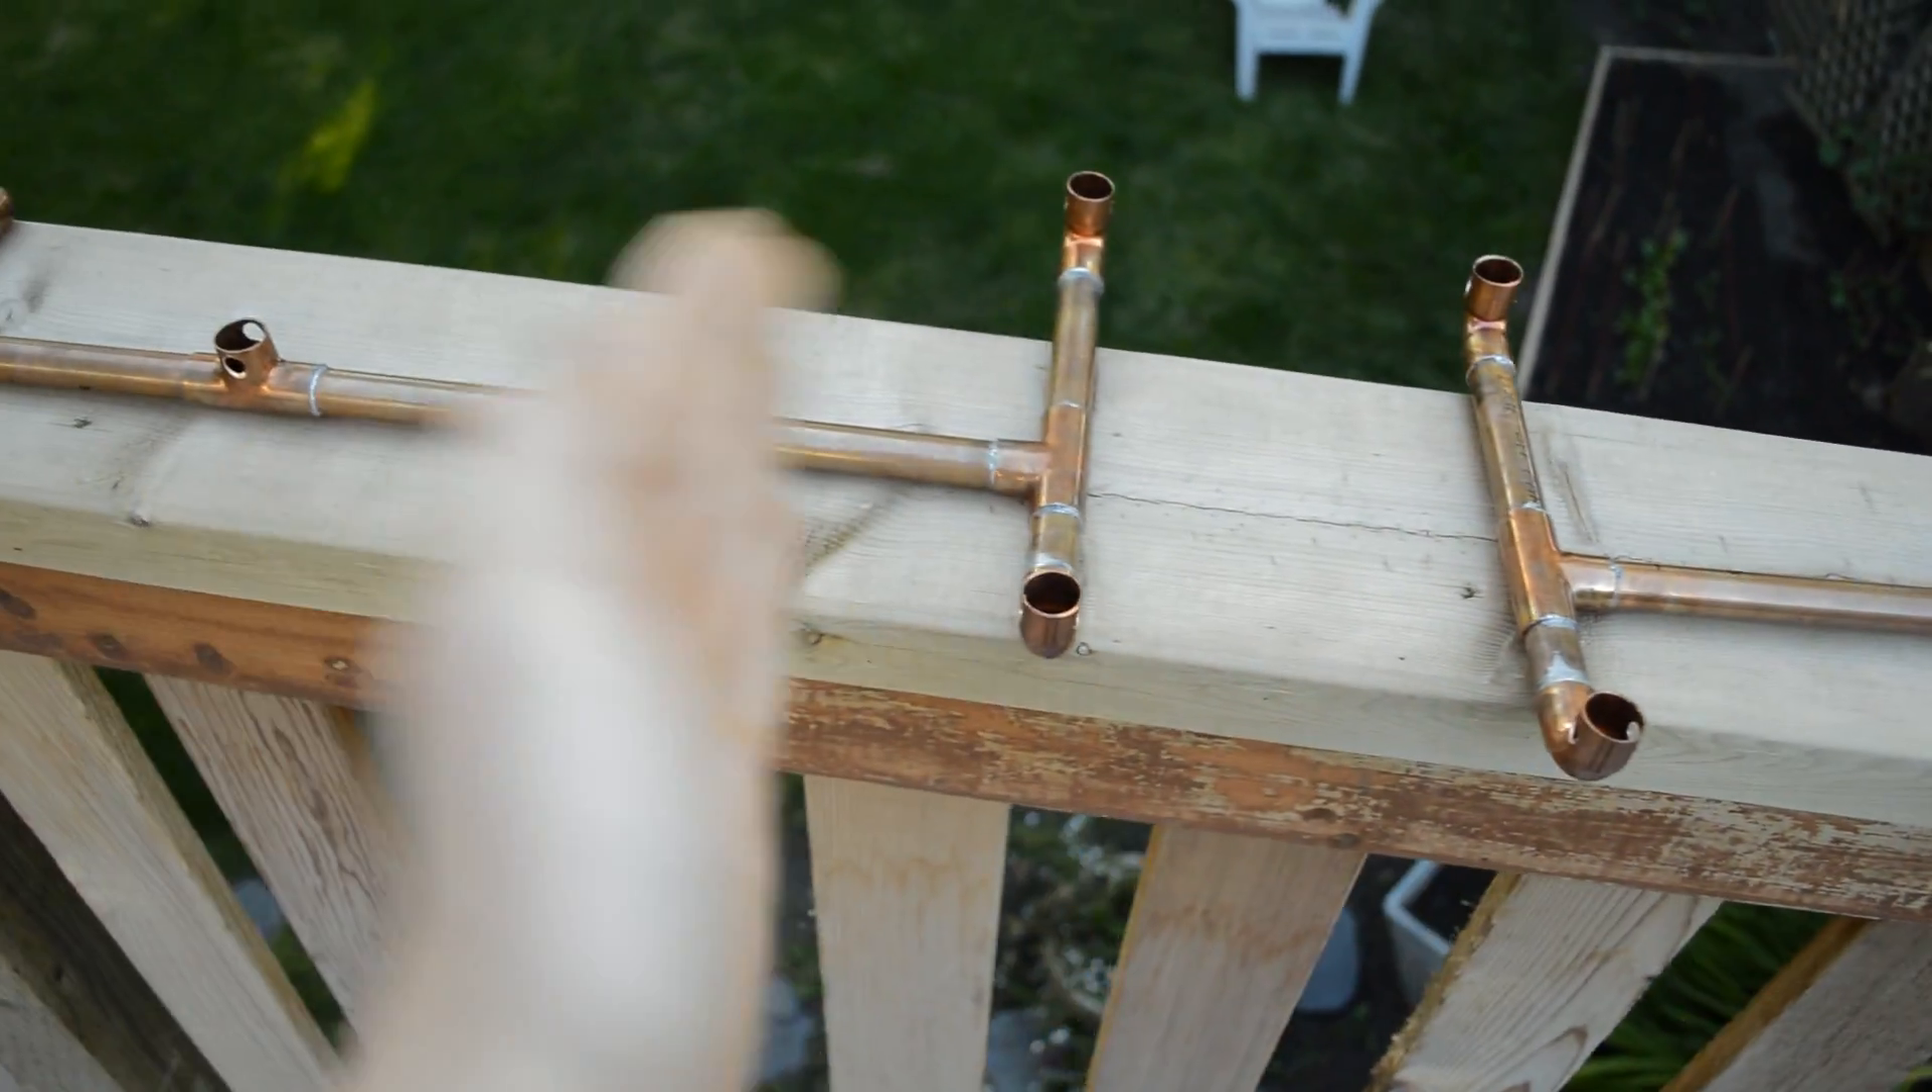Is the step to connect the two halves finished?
No.